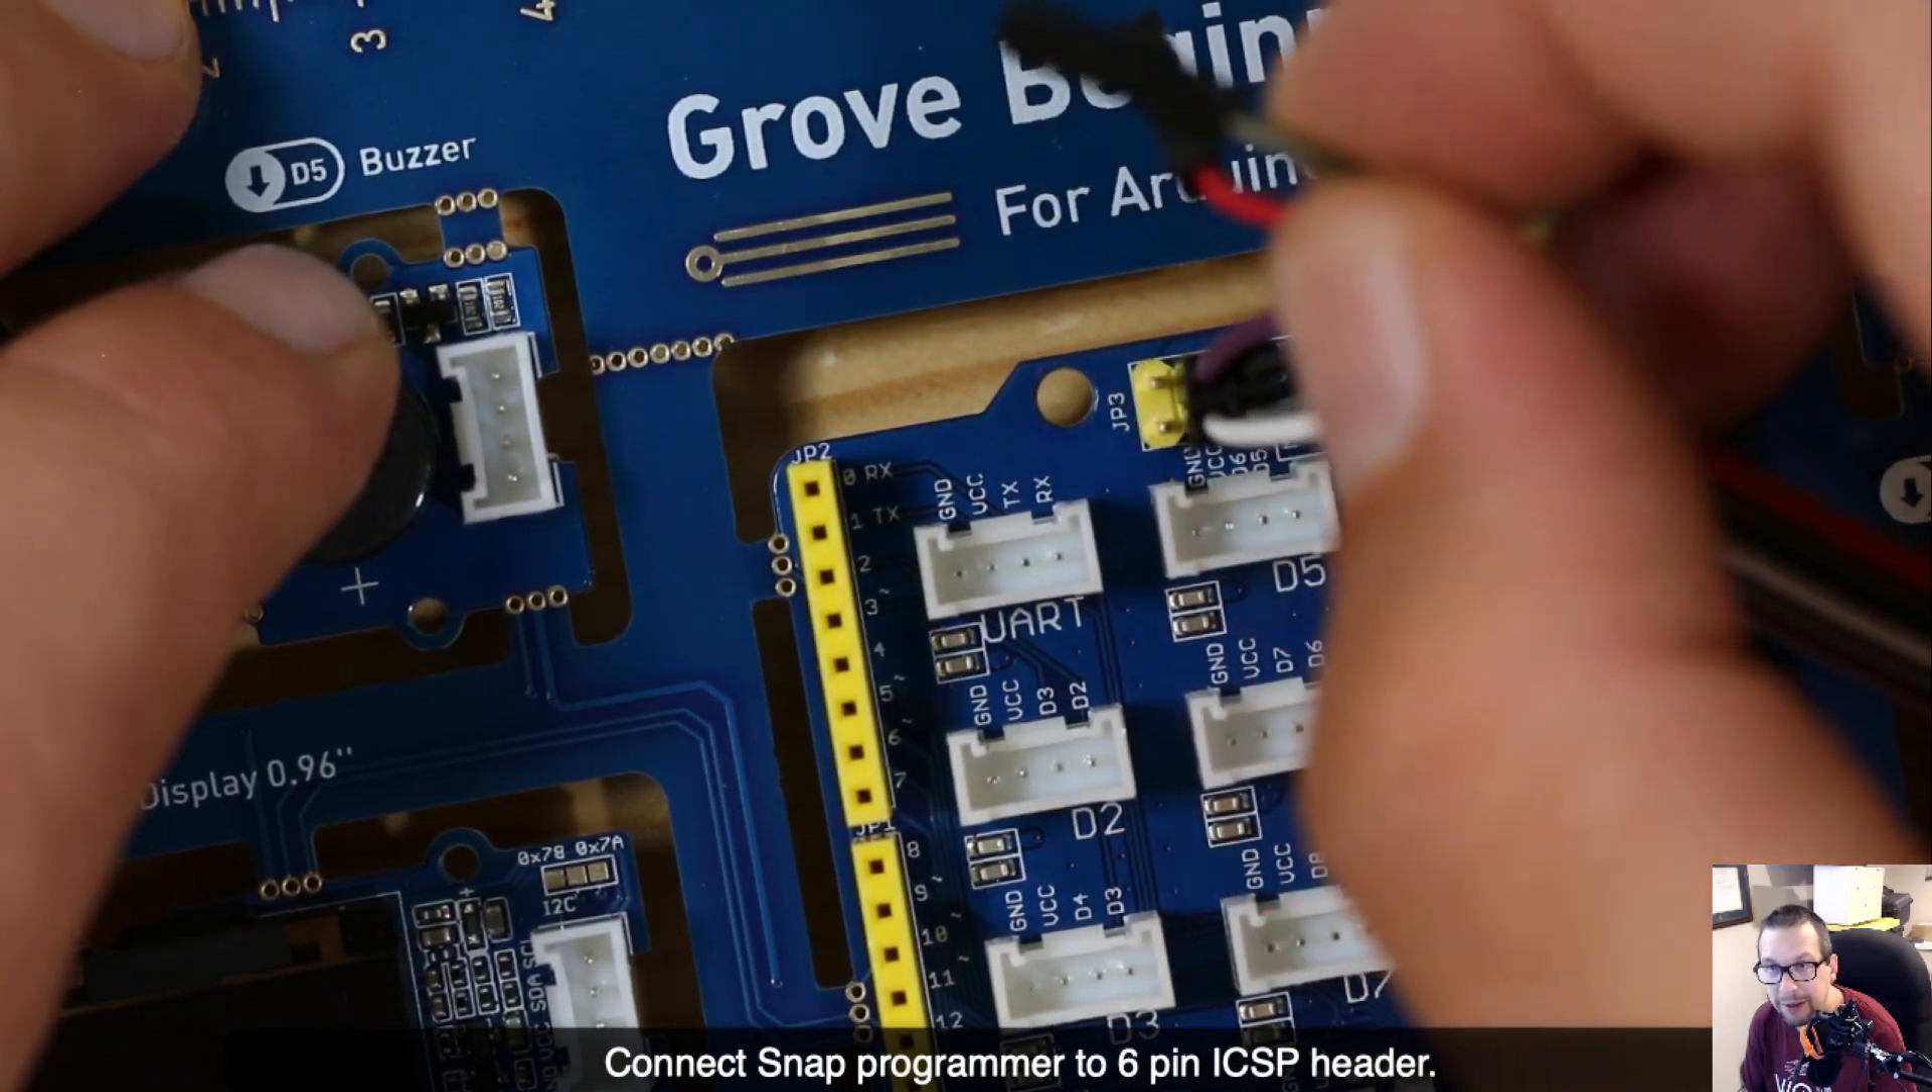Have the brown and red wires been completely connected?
No.